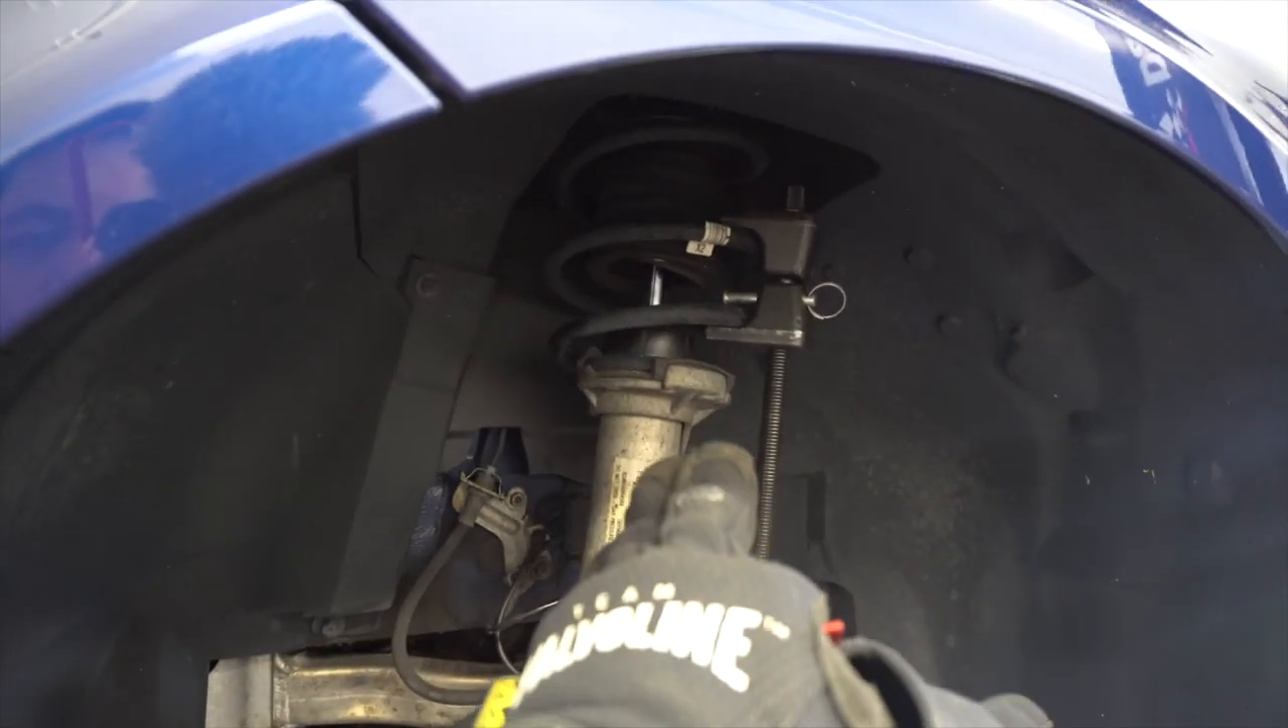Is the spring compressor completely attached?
Yes.